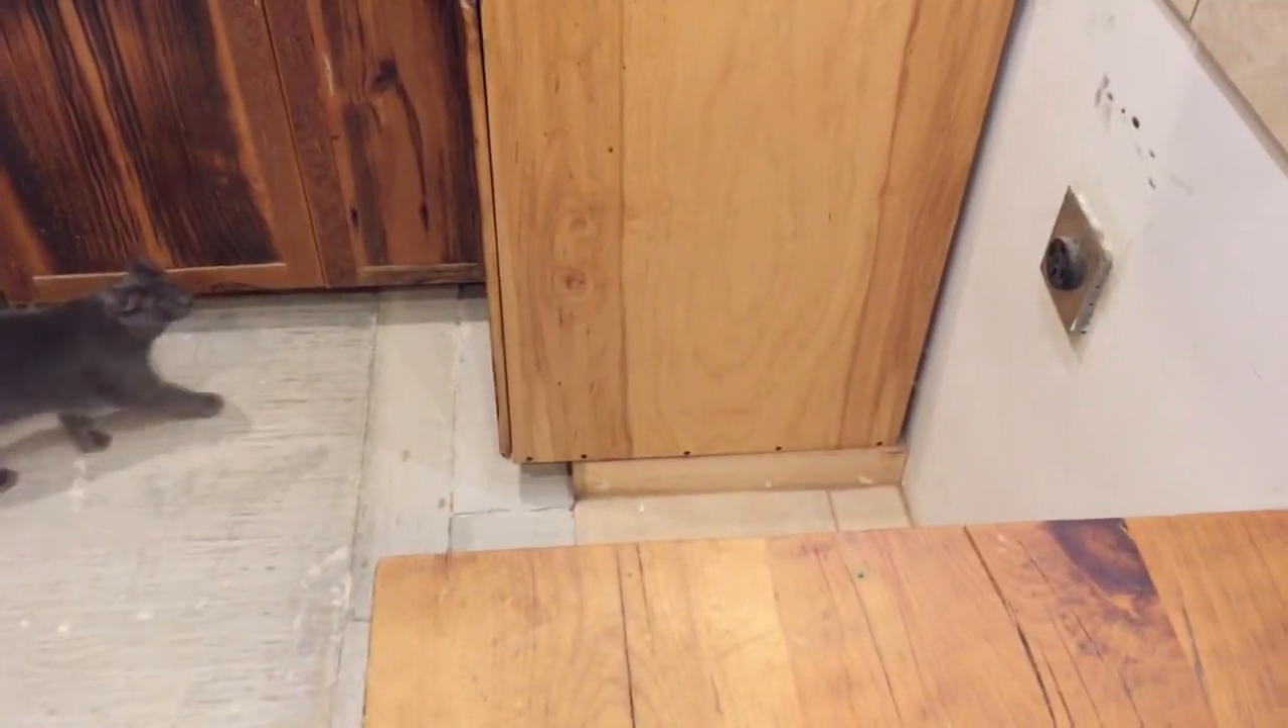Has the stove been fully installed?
No.